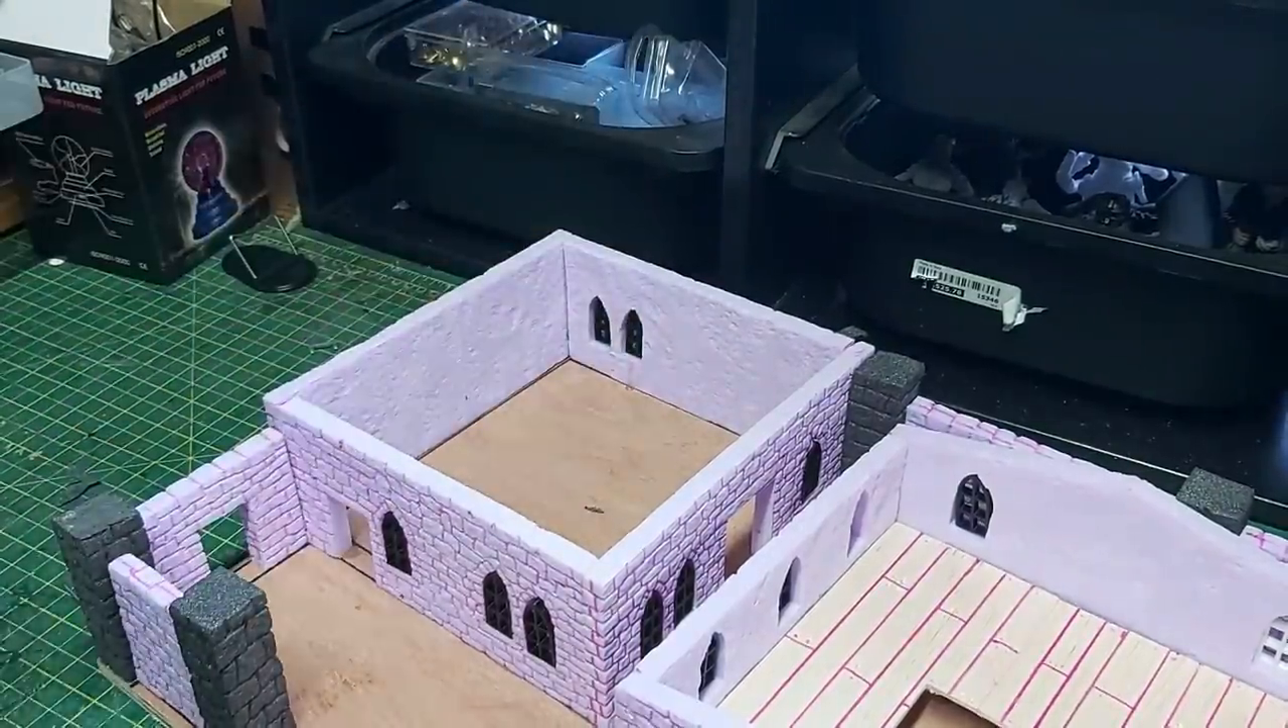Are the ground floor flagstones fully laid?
No.